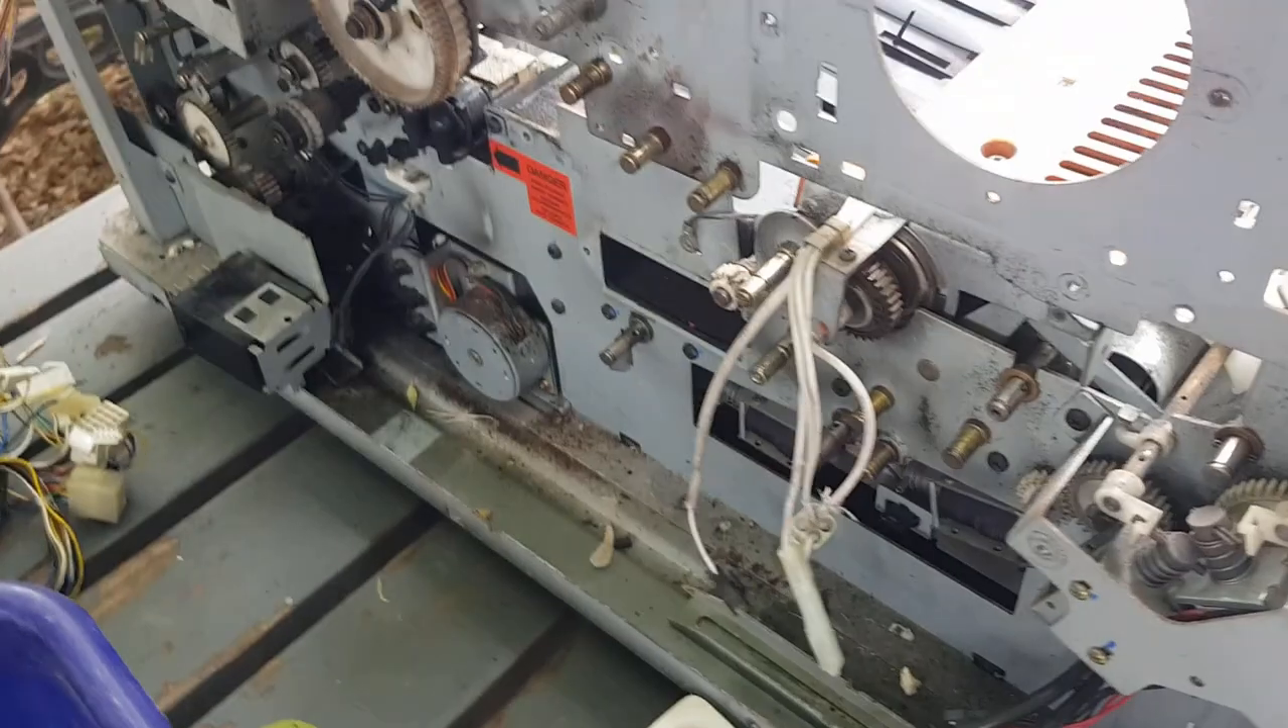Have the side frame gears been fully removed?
No.